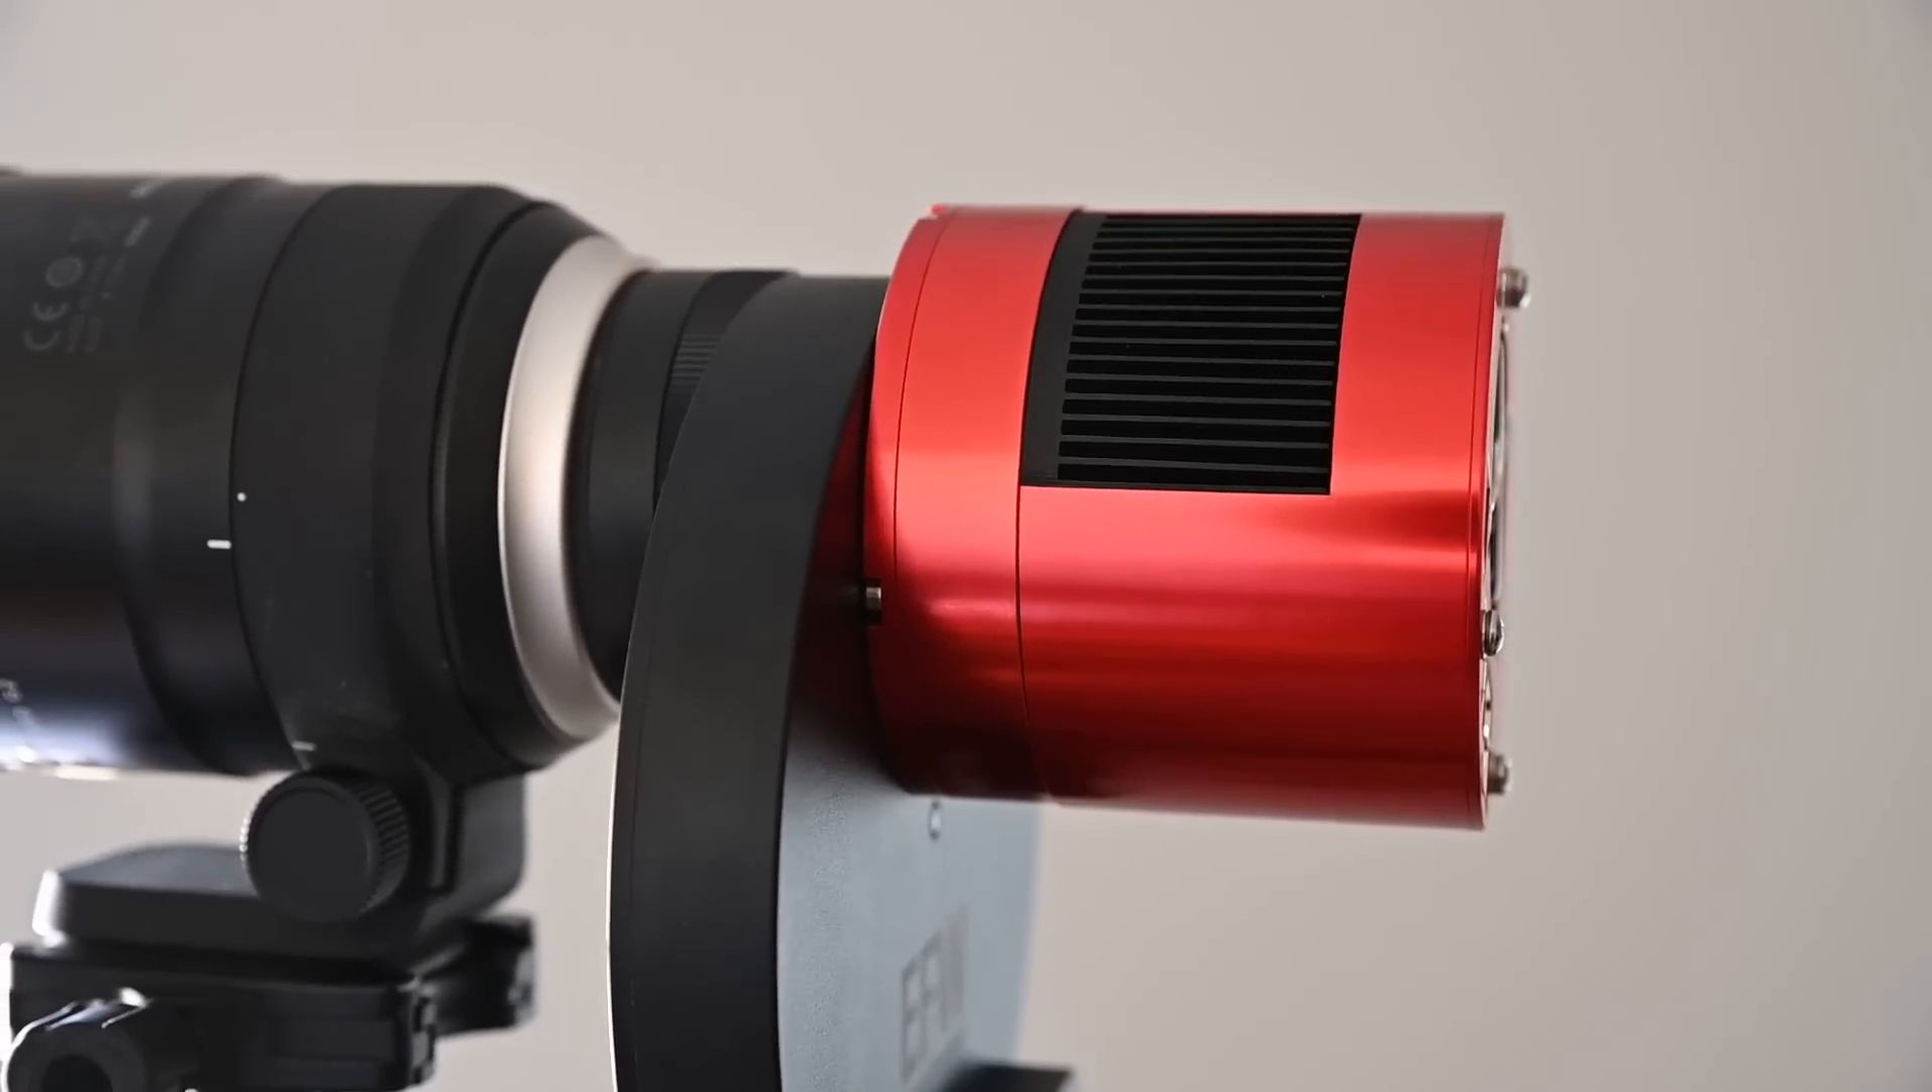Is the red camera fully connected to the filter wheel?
Yes.